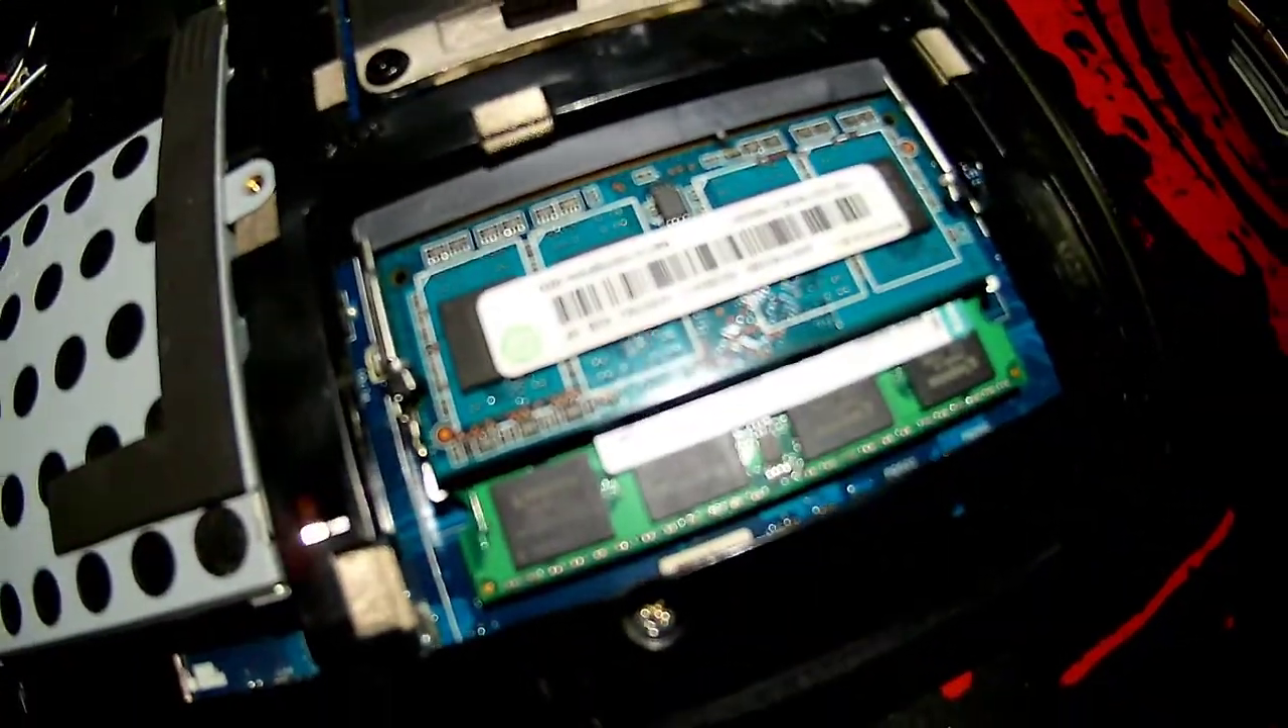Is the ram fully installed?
Yes.